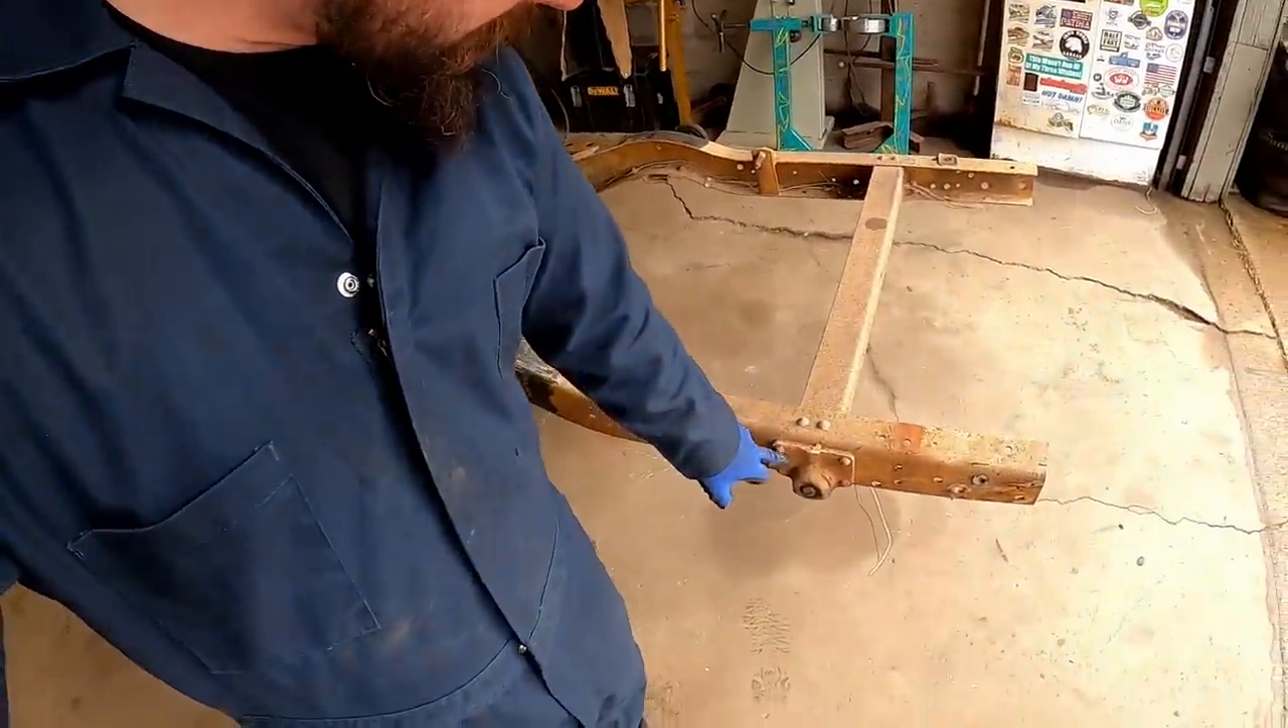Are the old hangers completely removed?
No.